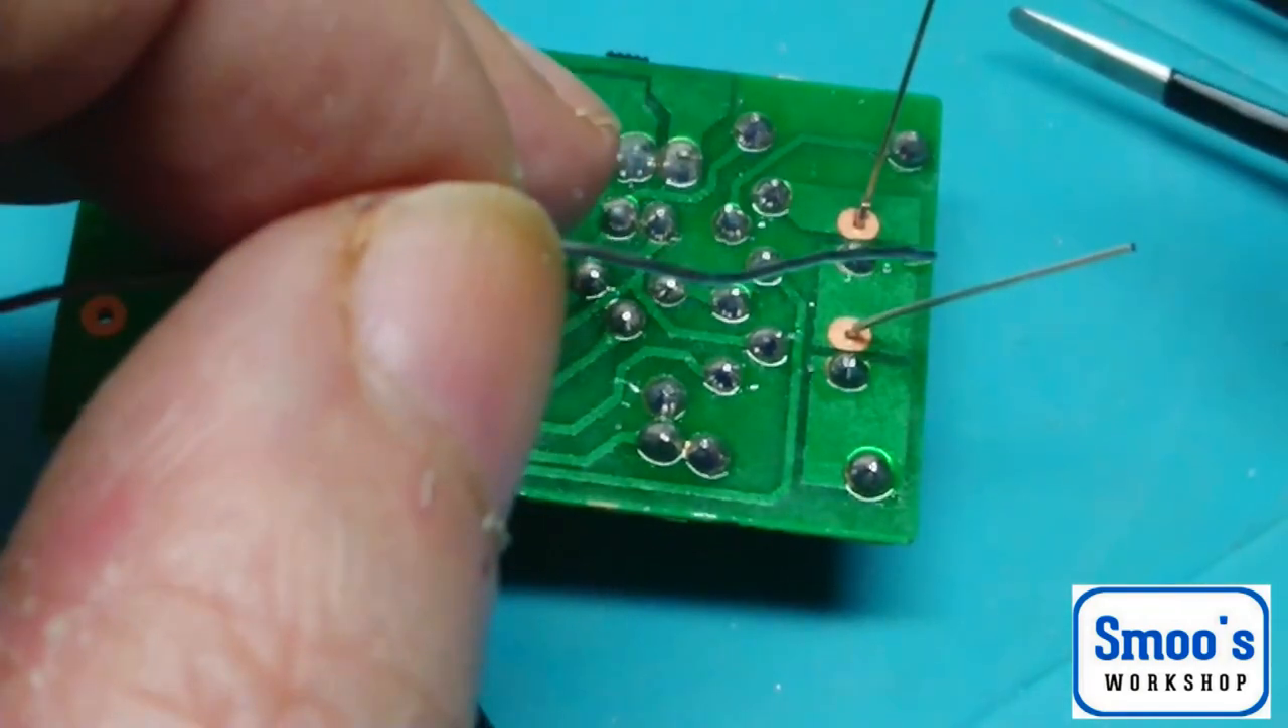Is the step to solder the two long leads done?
No.